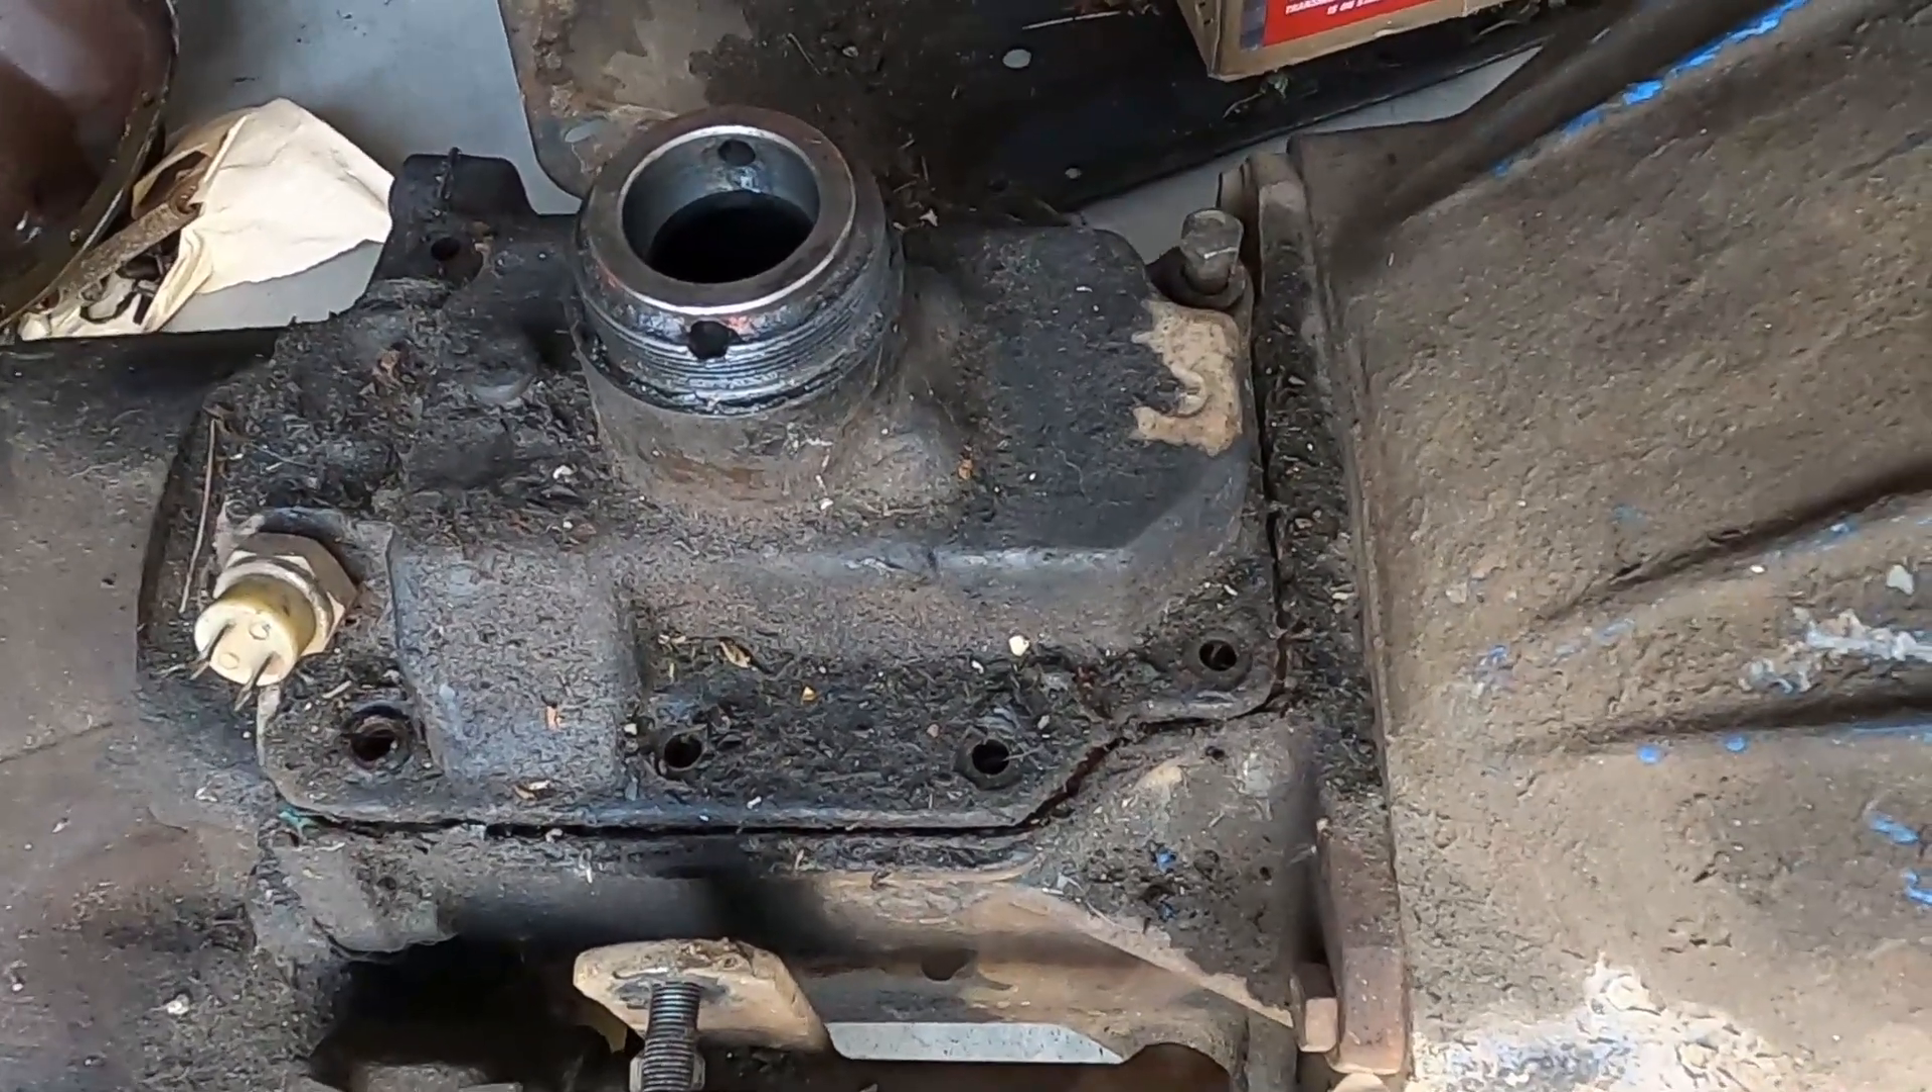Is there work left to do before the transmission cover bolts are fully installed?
Yes.